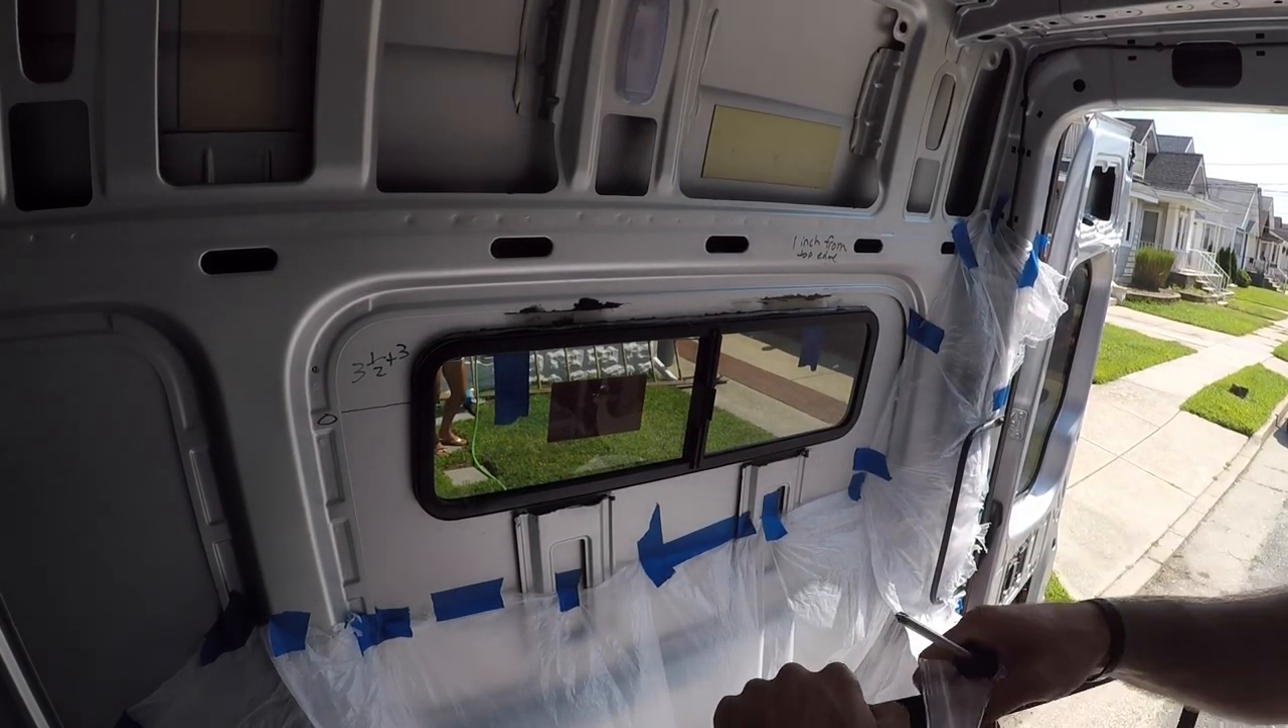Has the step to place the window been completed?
Yes.